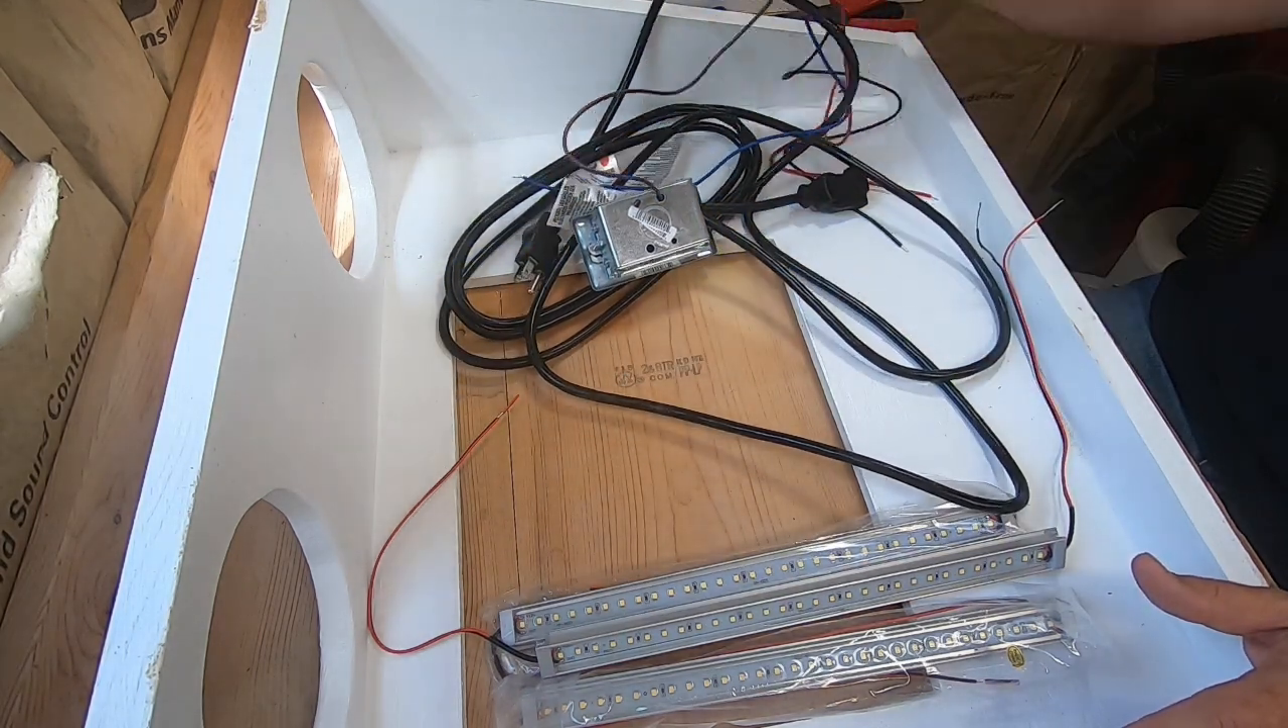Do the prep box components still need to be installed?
Yes.